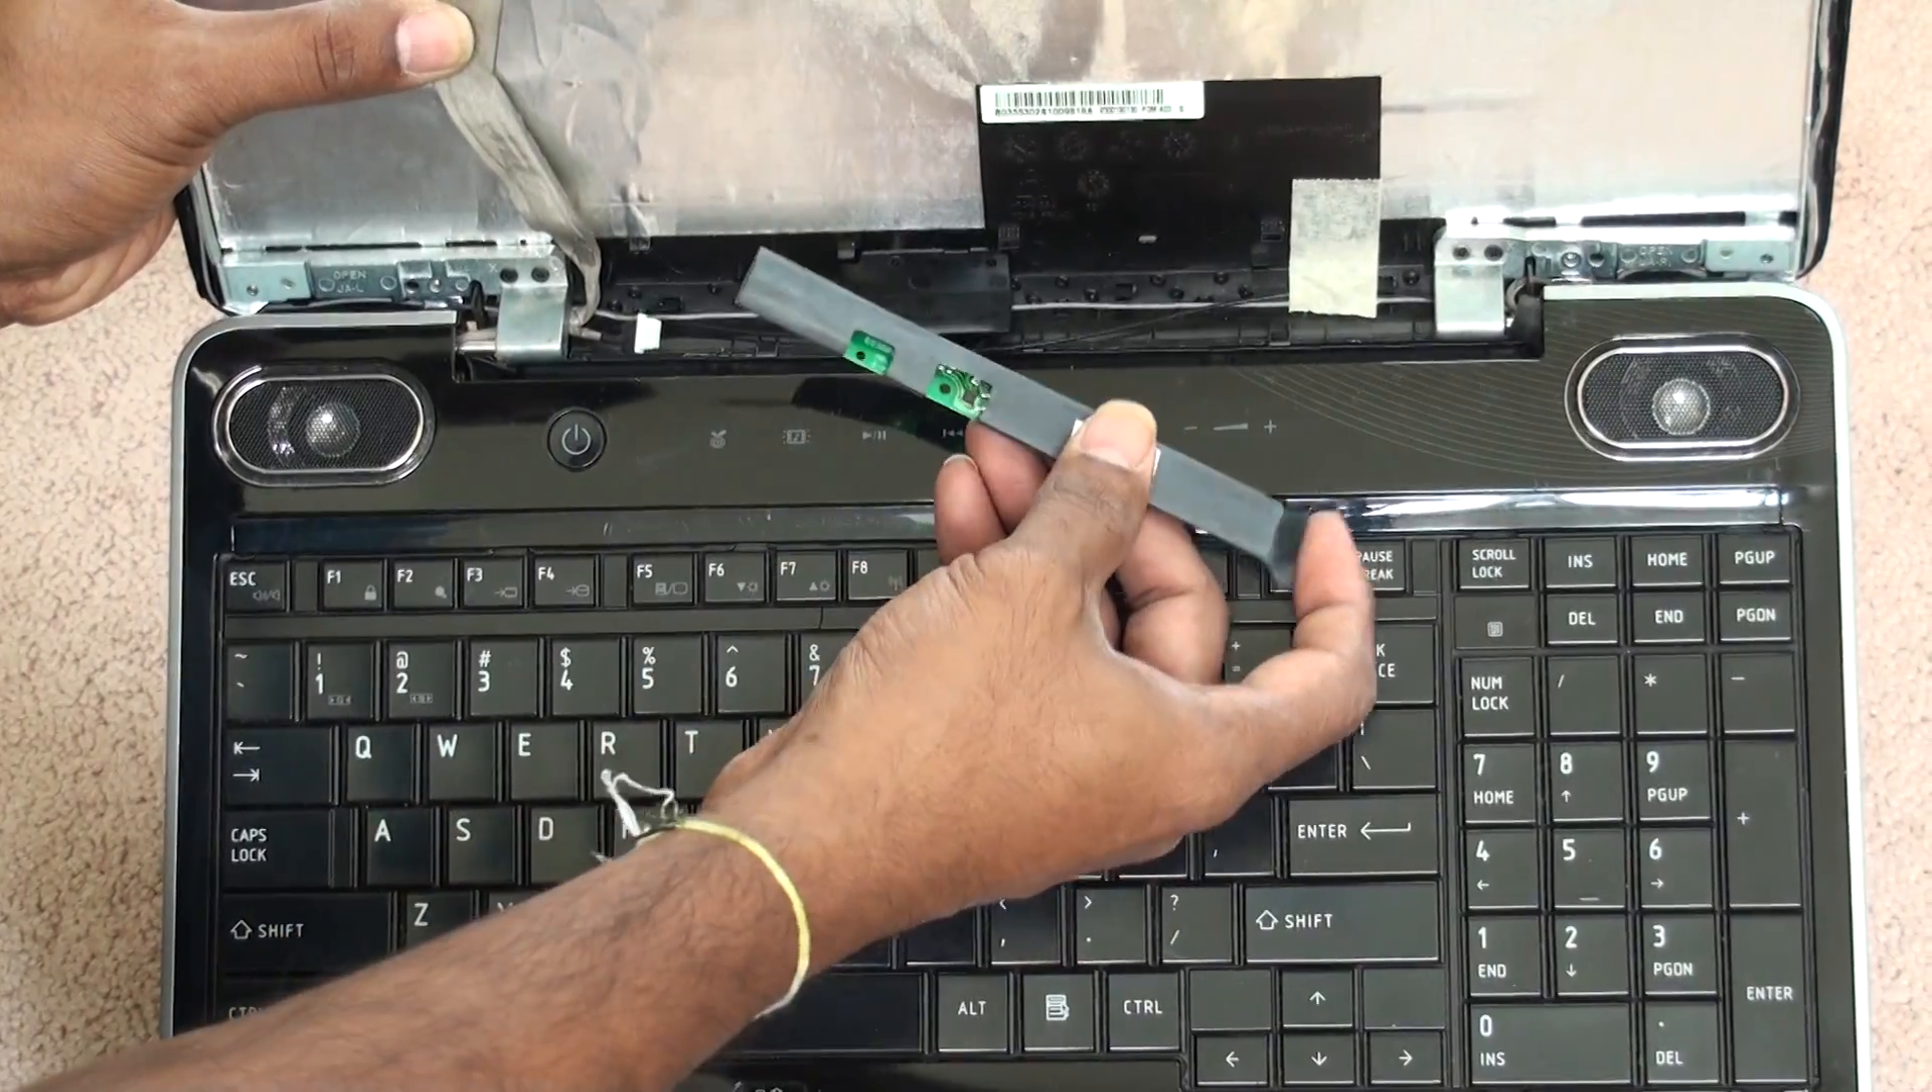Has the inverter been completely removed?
Yes.